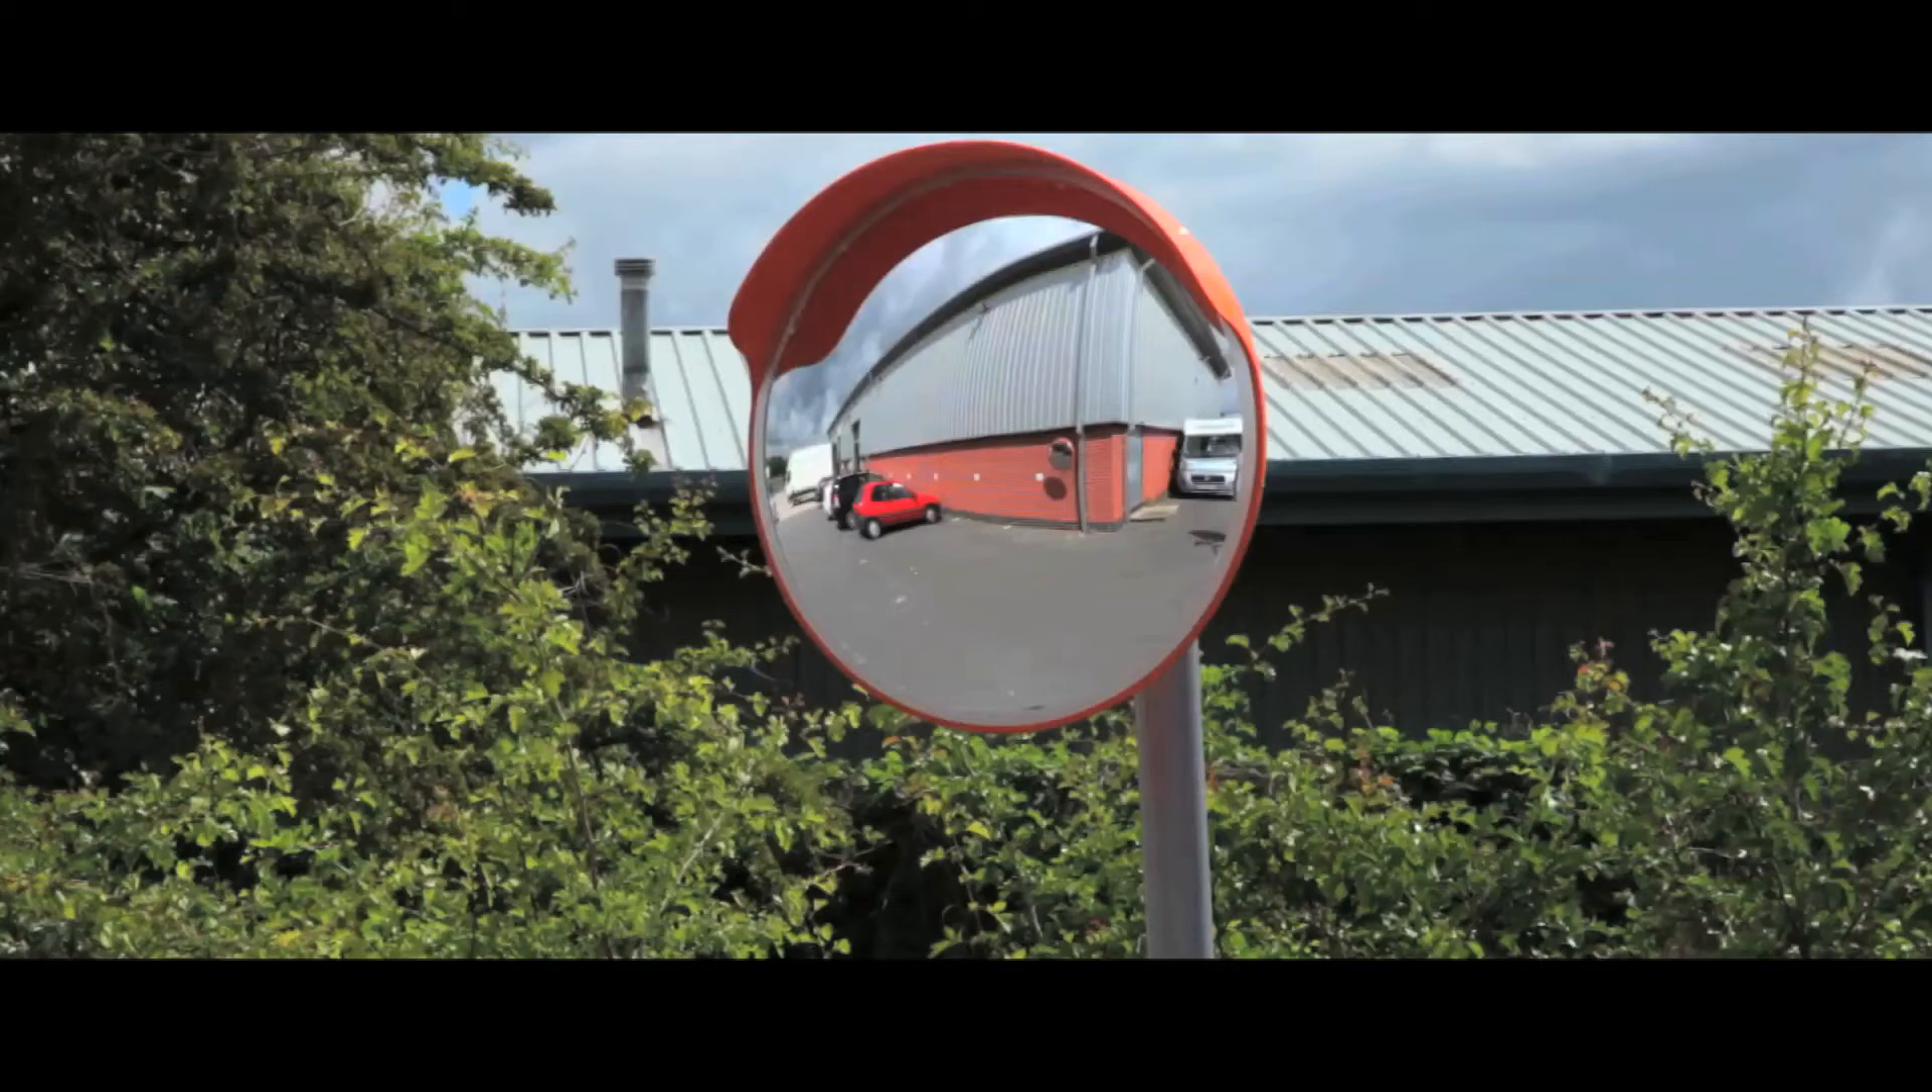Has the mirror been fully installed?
Yes.